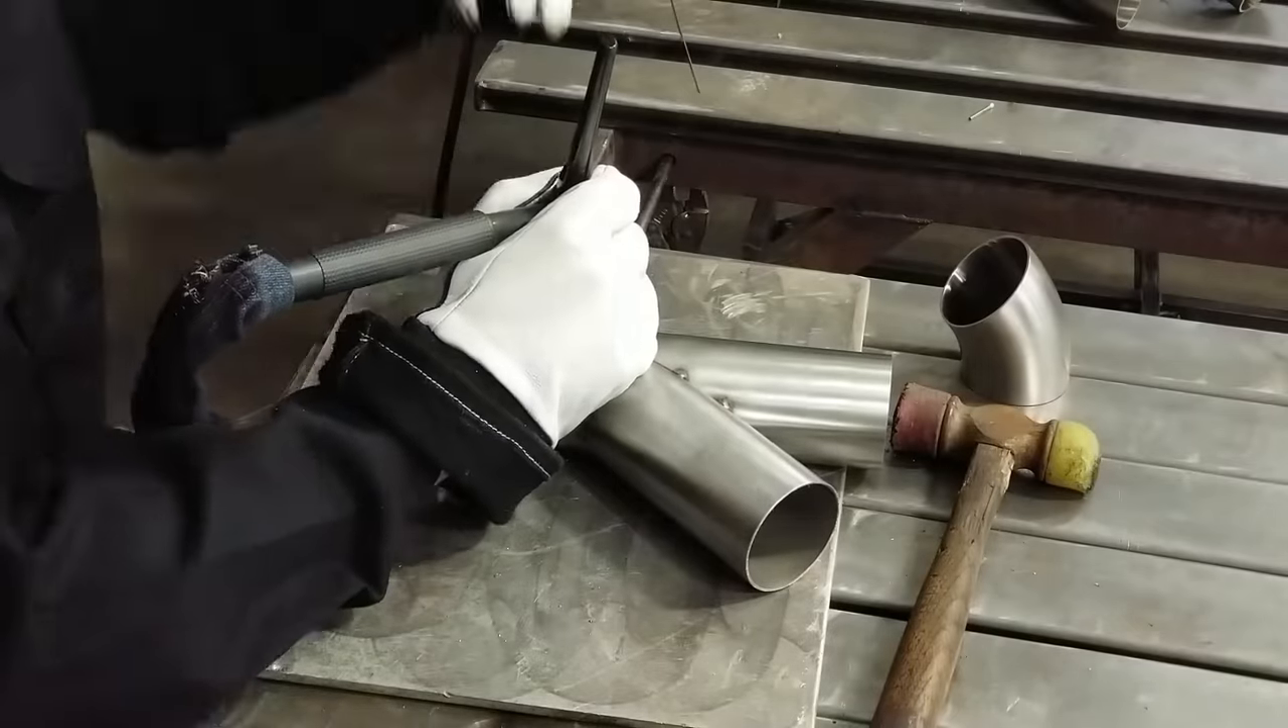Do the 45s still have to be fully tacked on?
Yes.